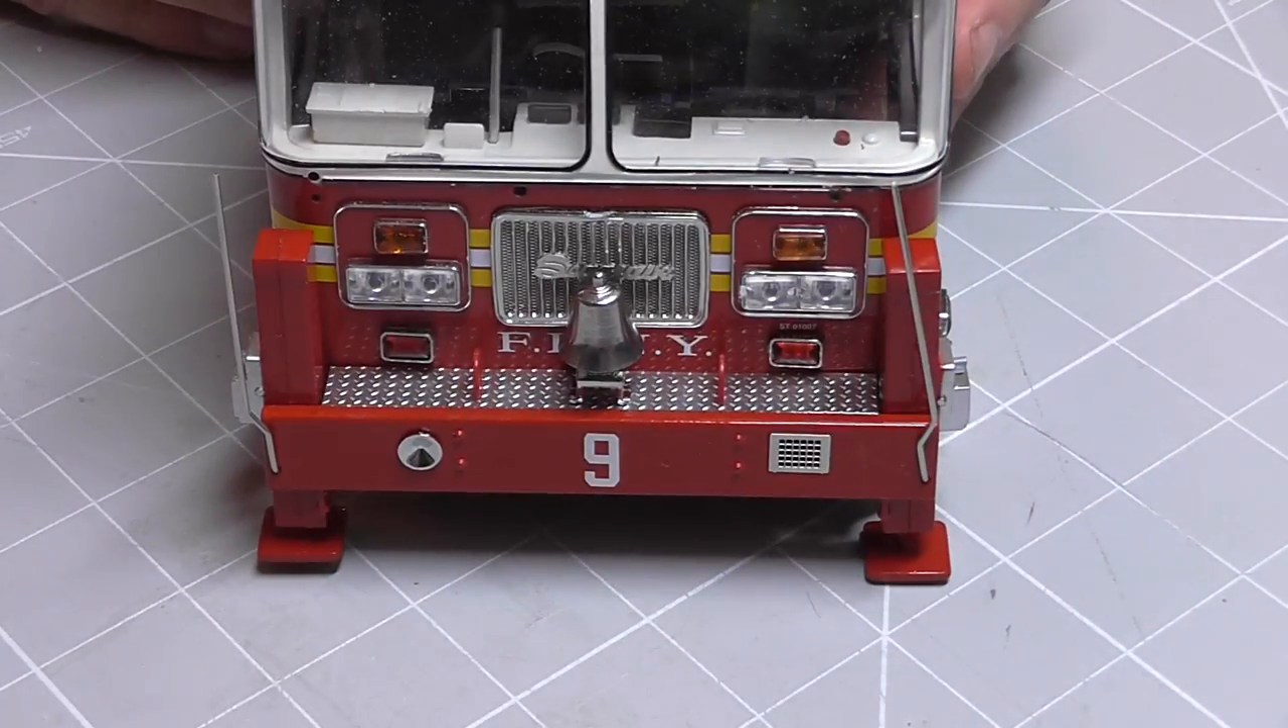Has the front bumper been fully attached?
Yes.